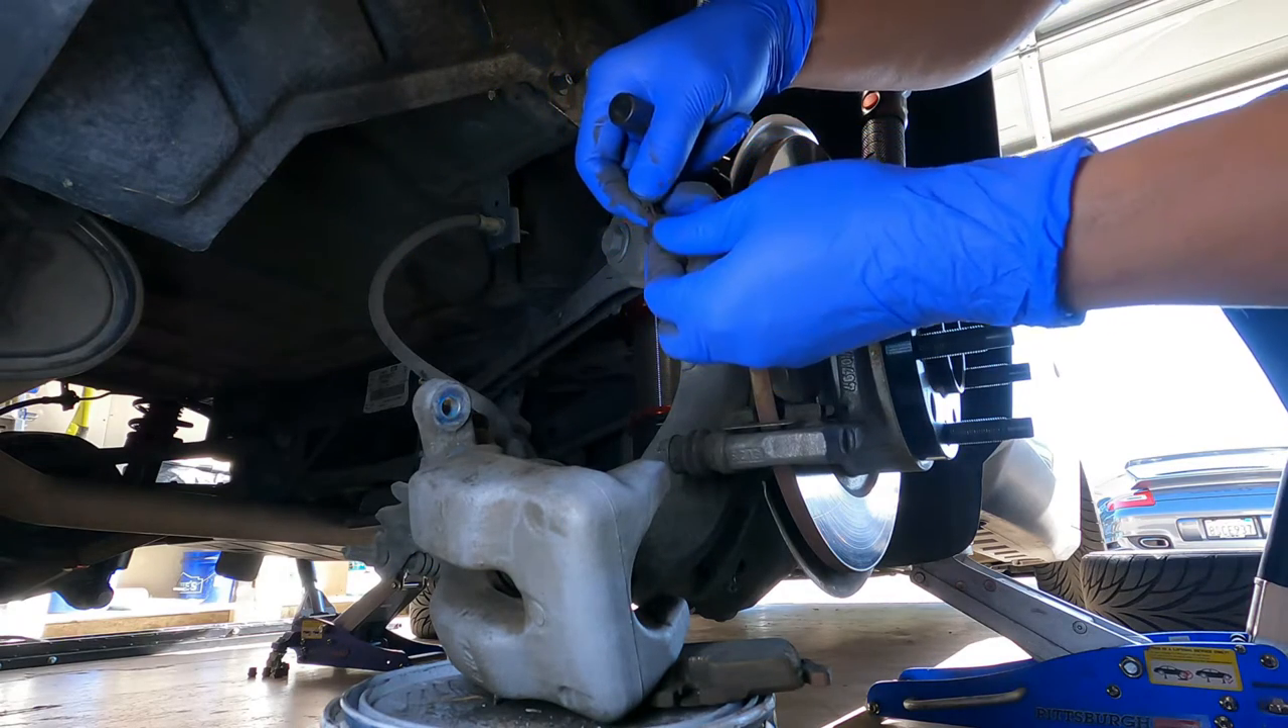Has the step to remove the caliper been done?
Yes.